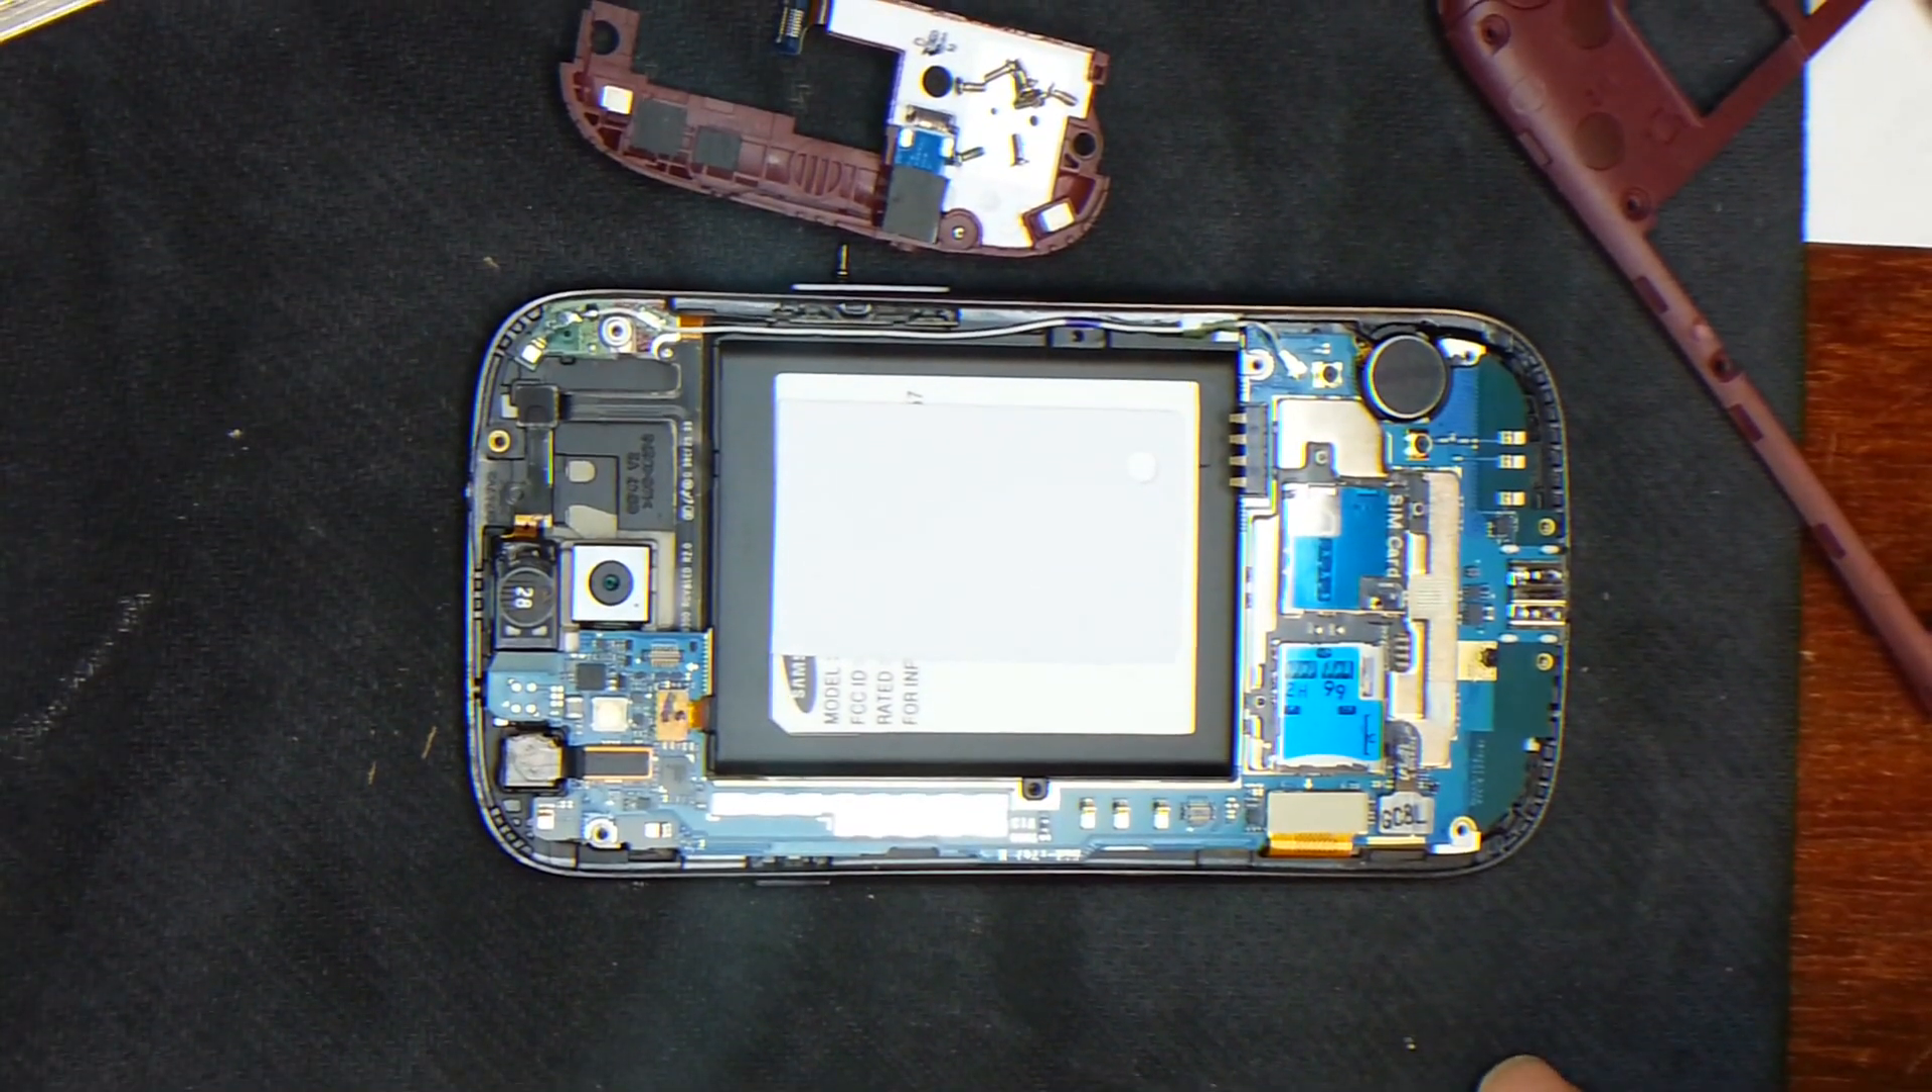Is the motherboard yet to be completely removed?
Yes.